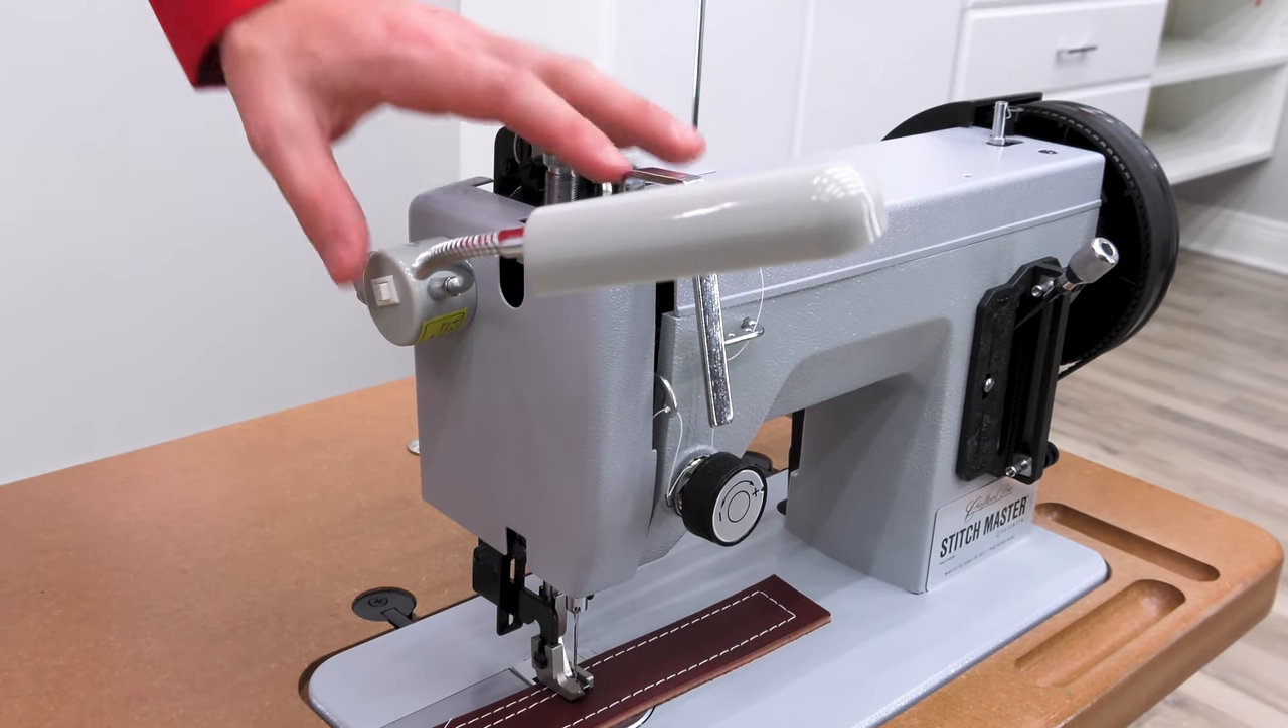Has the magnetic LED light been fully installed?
Yes.